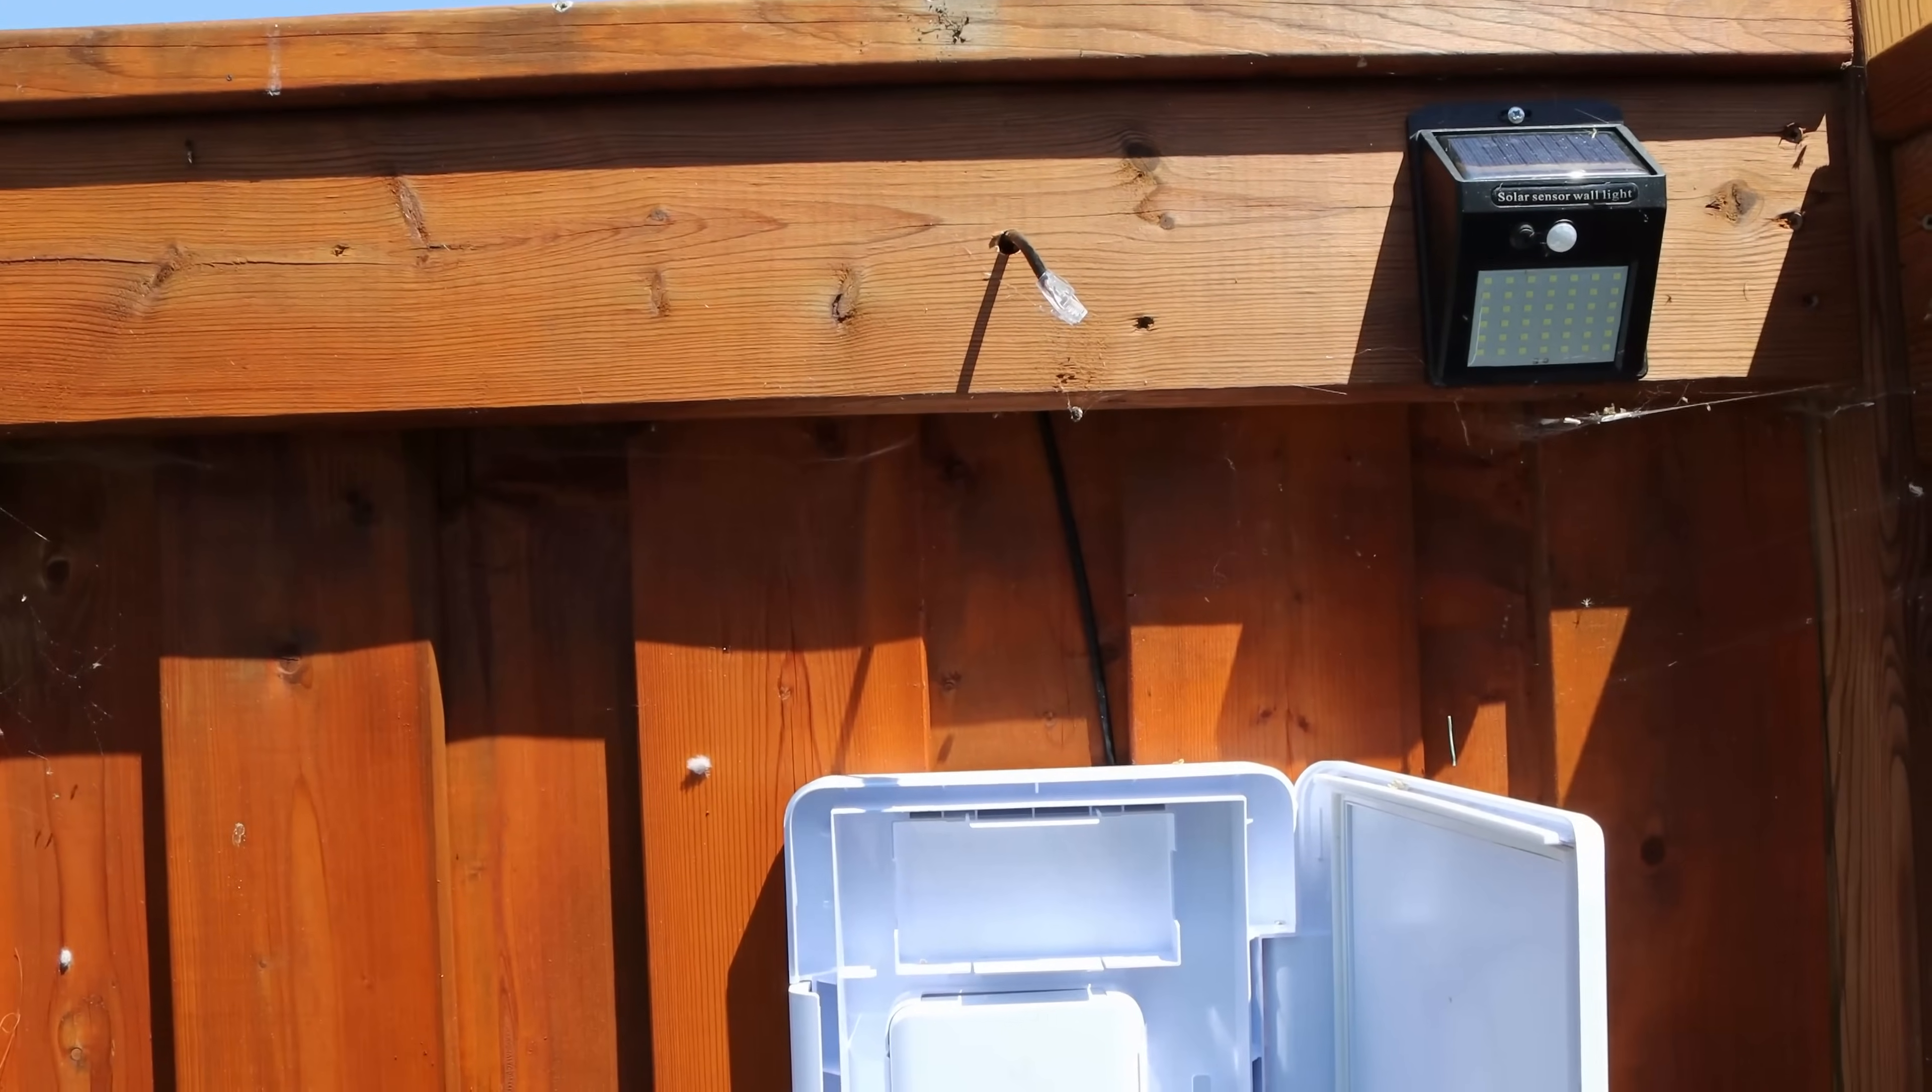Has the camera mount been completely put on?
No.